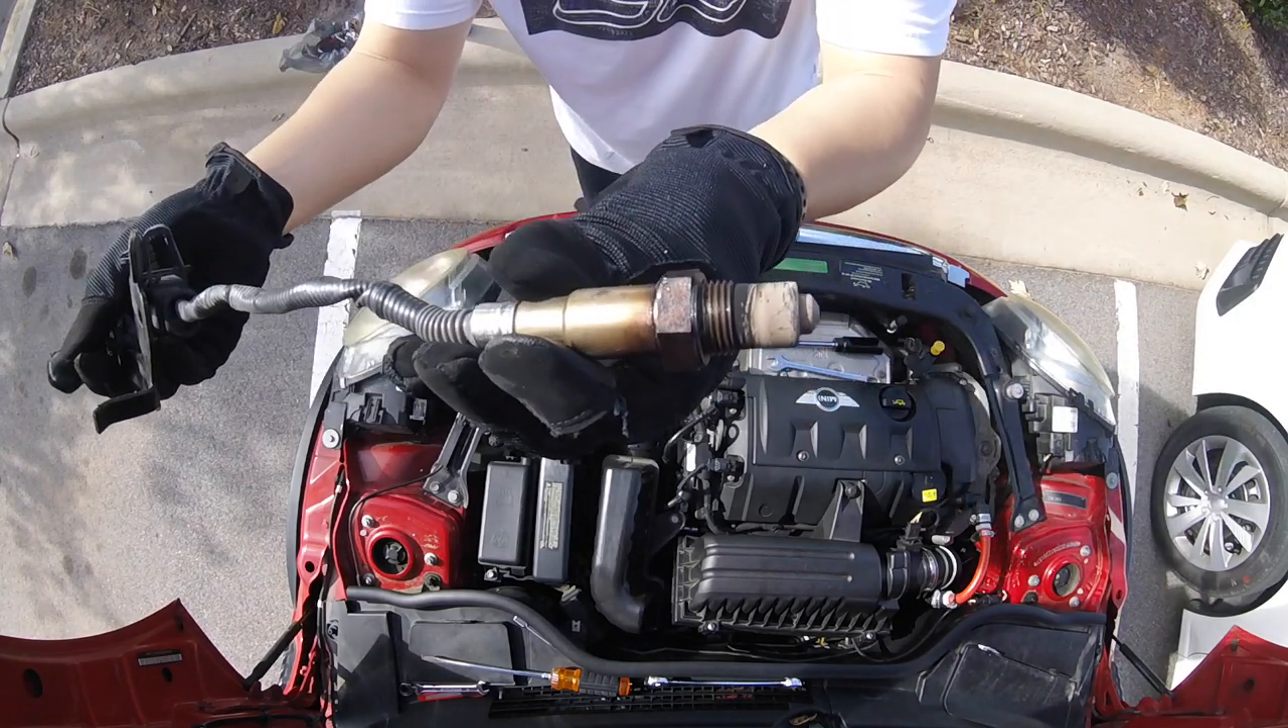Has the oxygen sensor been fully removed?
Yes.